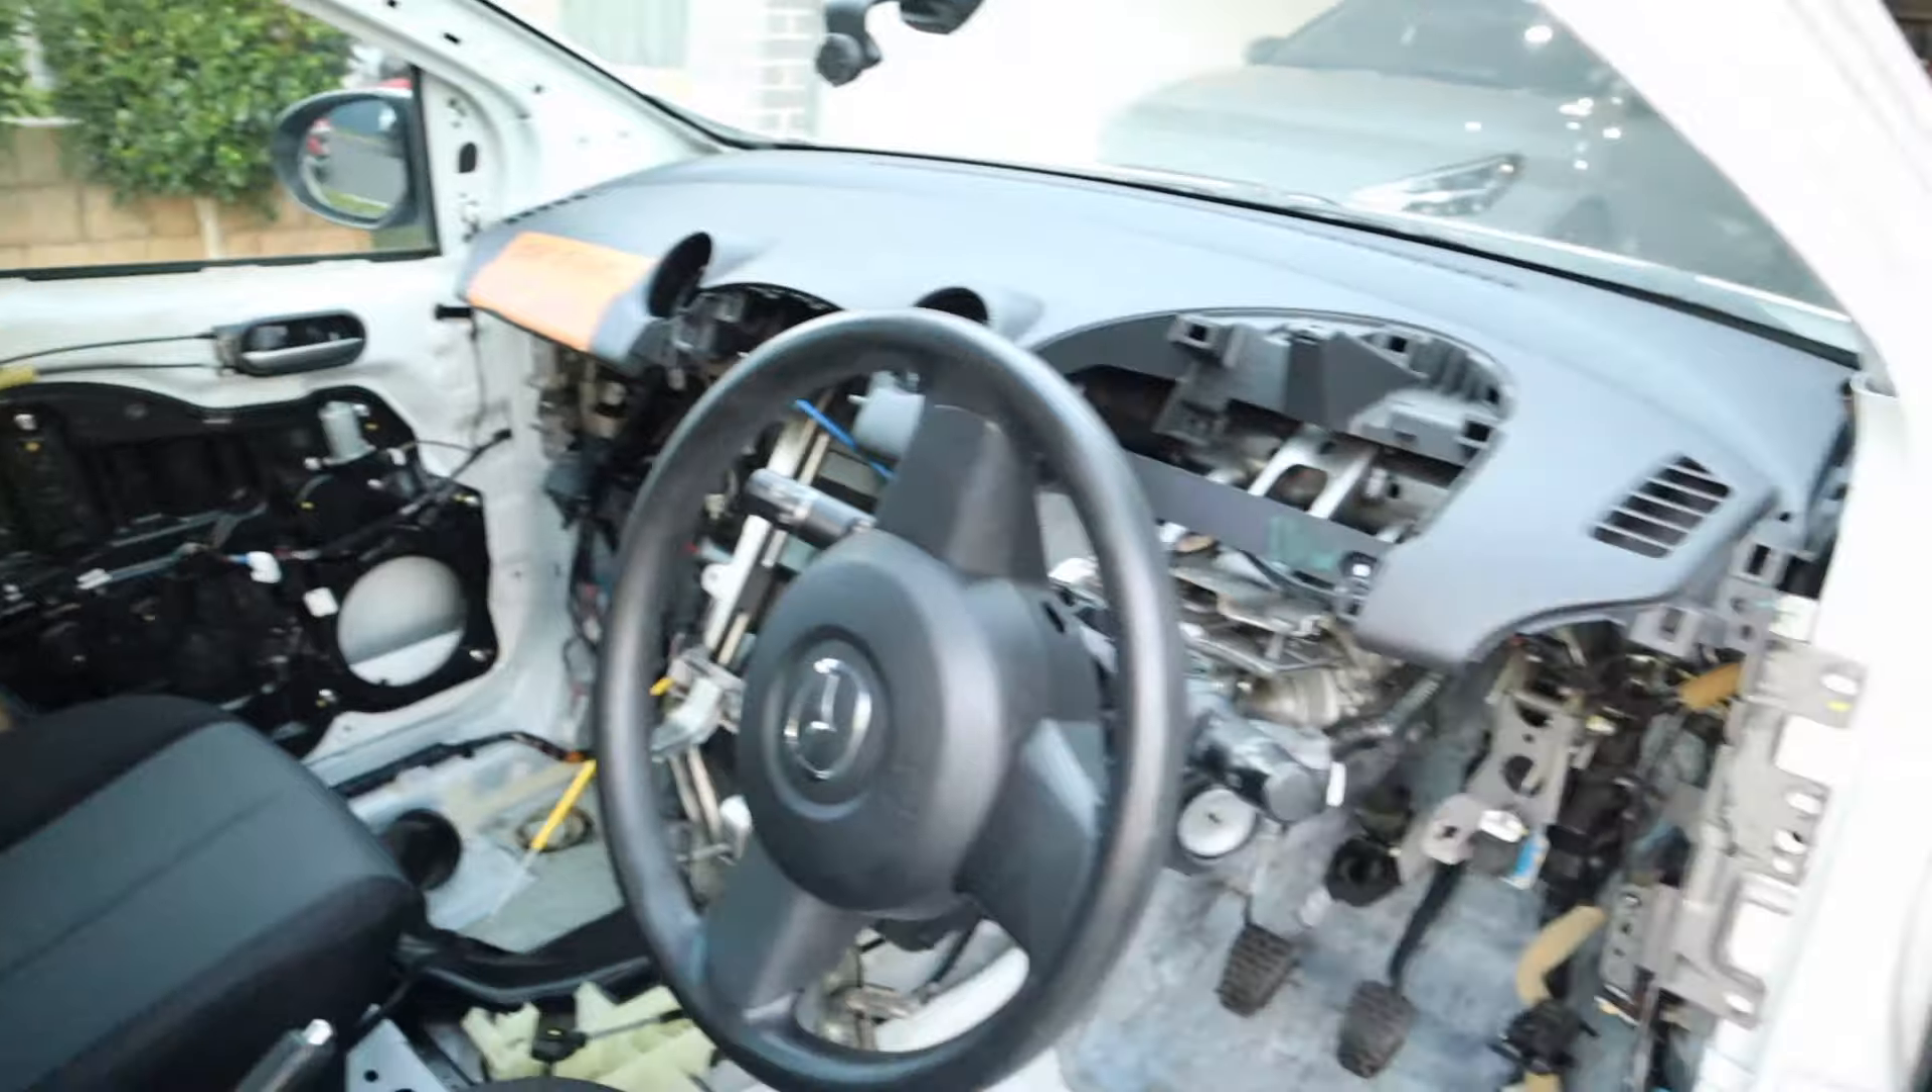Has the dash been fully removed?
No.